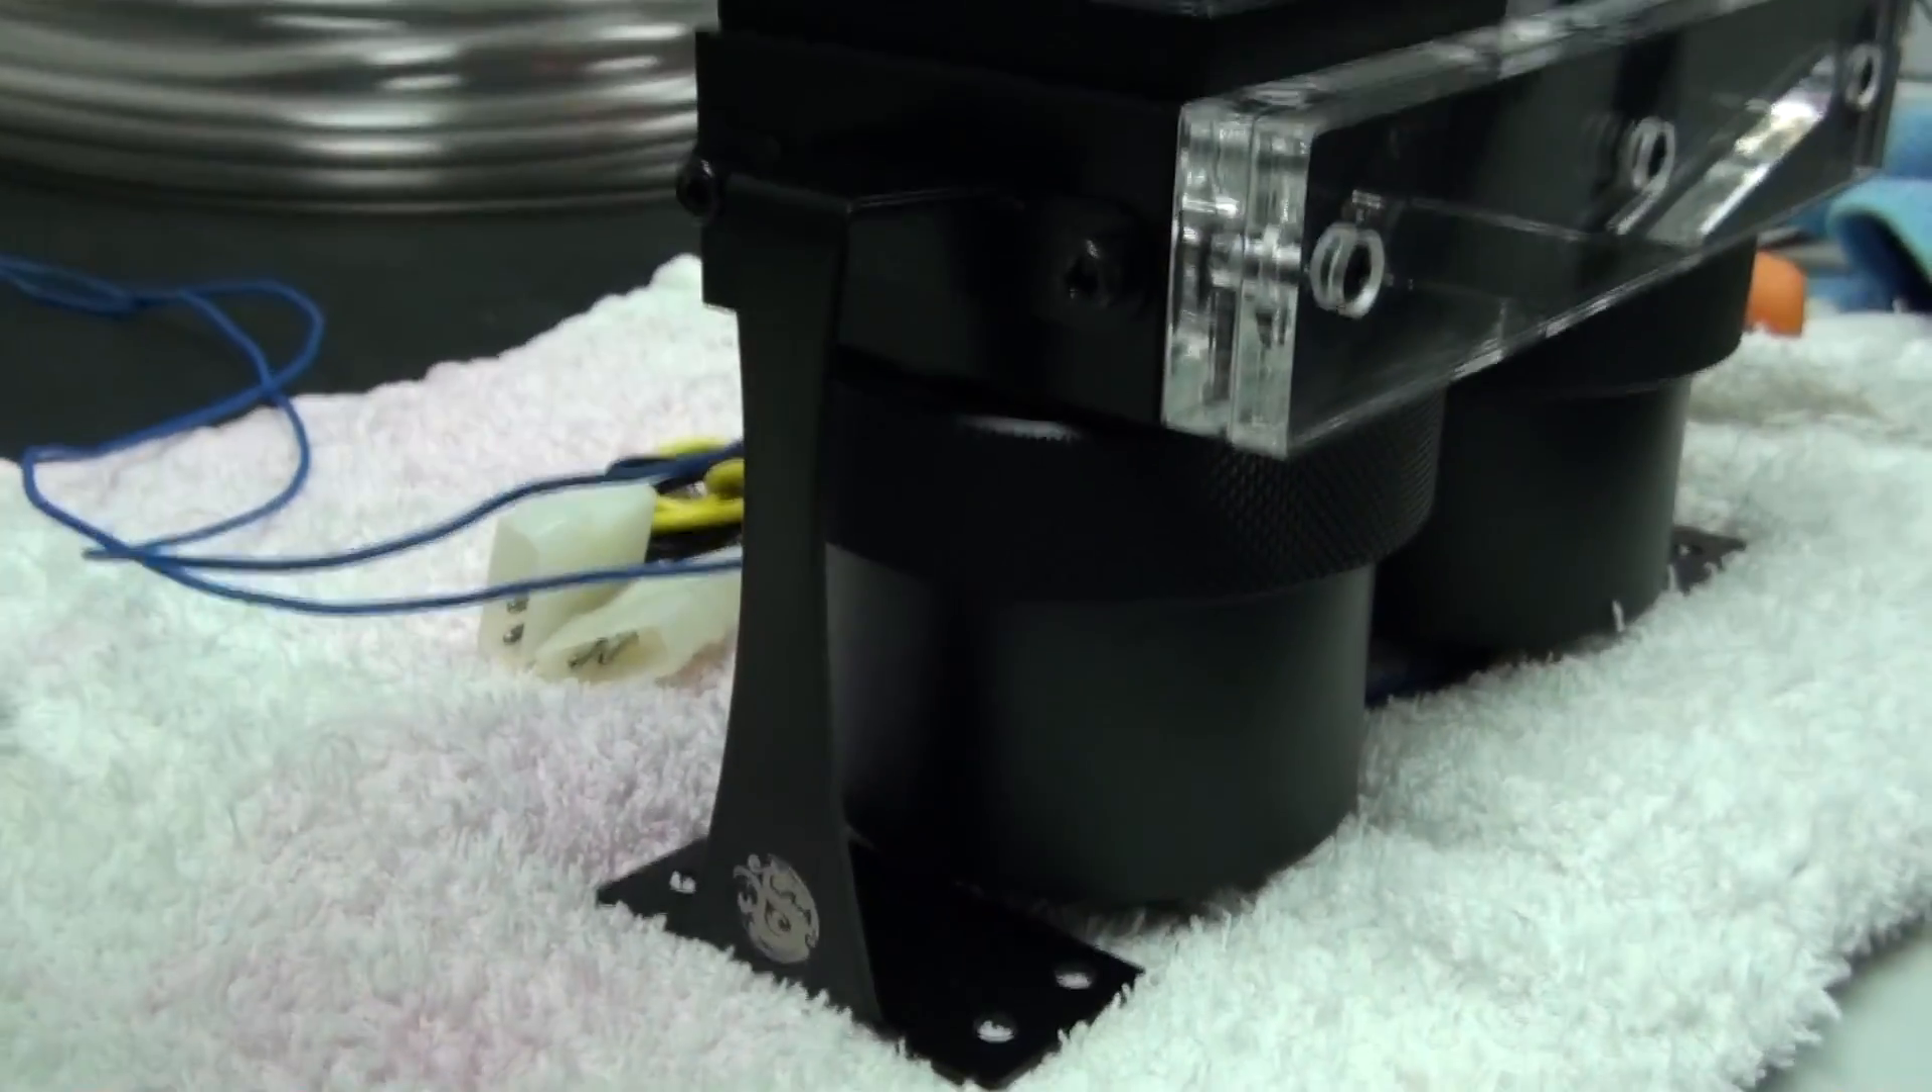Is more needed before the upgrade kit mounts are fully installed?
No.